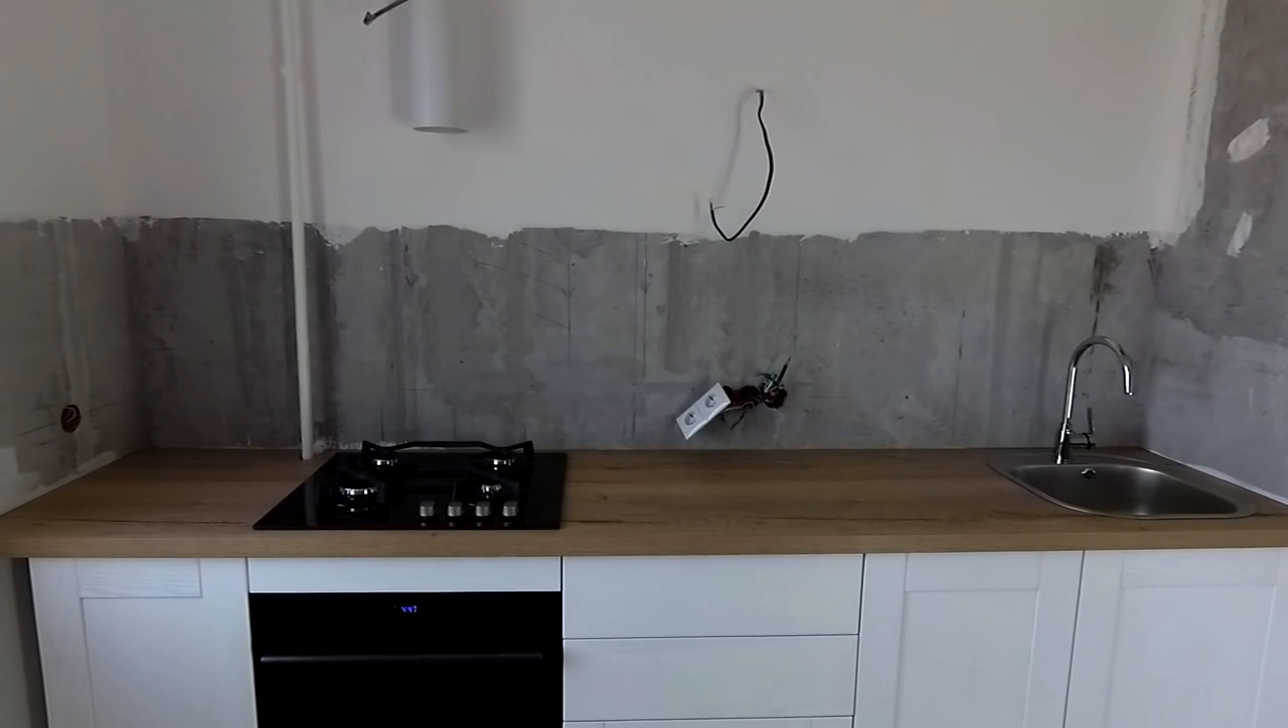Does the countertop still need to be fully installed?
No.